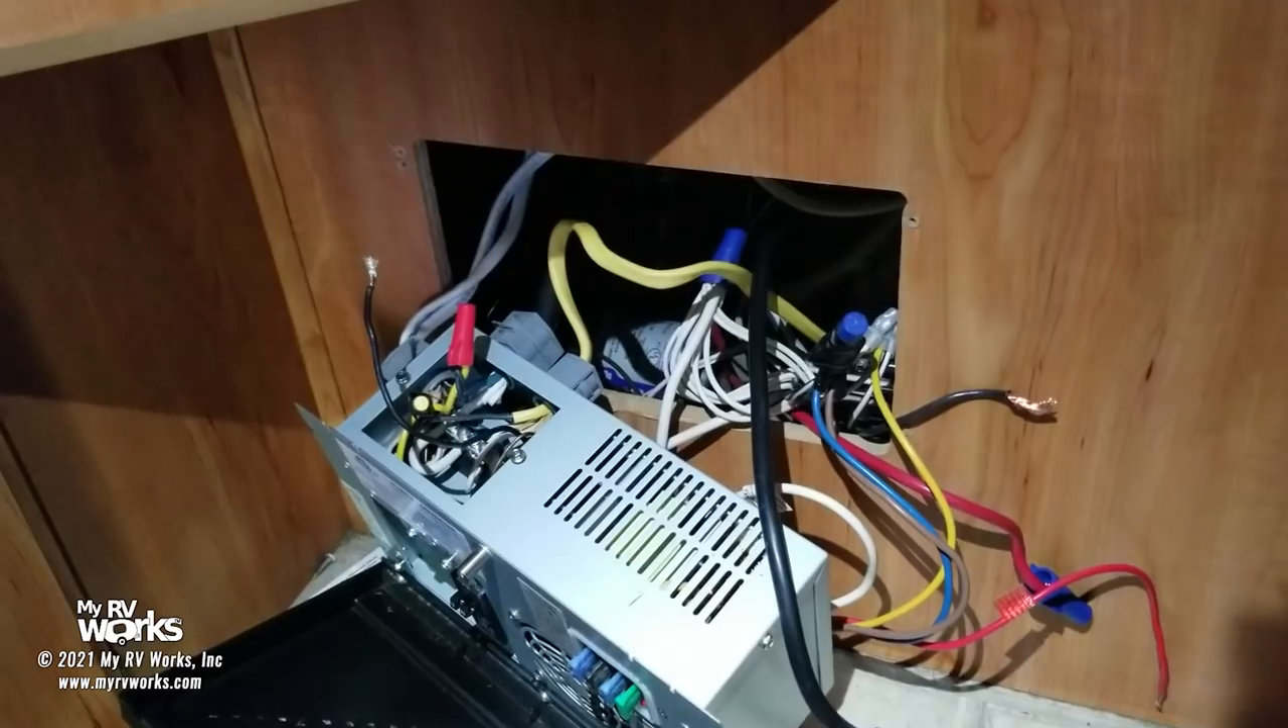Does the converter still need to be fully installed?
Yes.